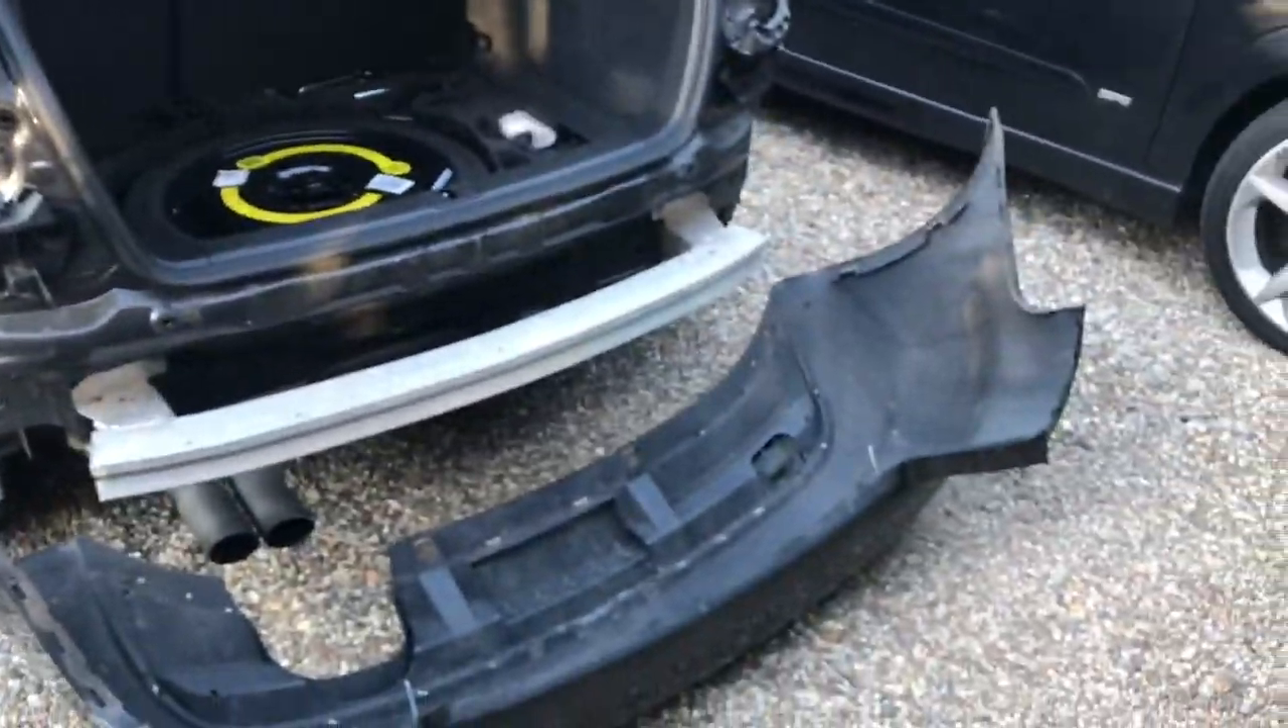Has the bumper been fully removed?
Yes.